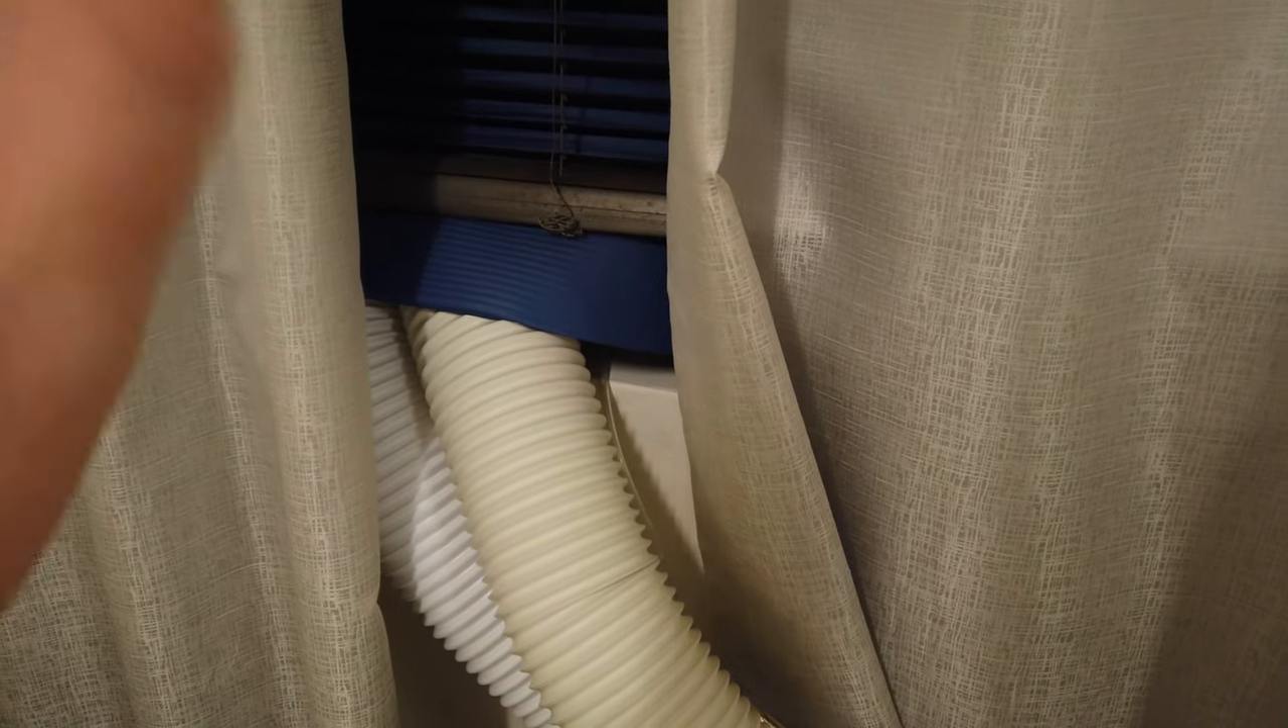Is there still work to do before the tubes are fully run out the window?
No.